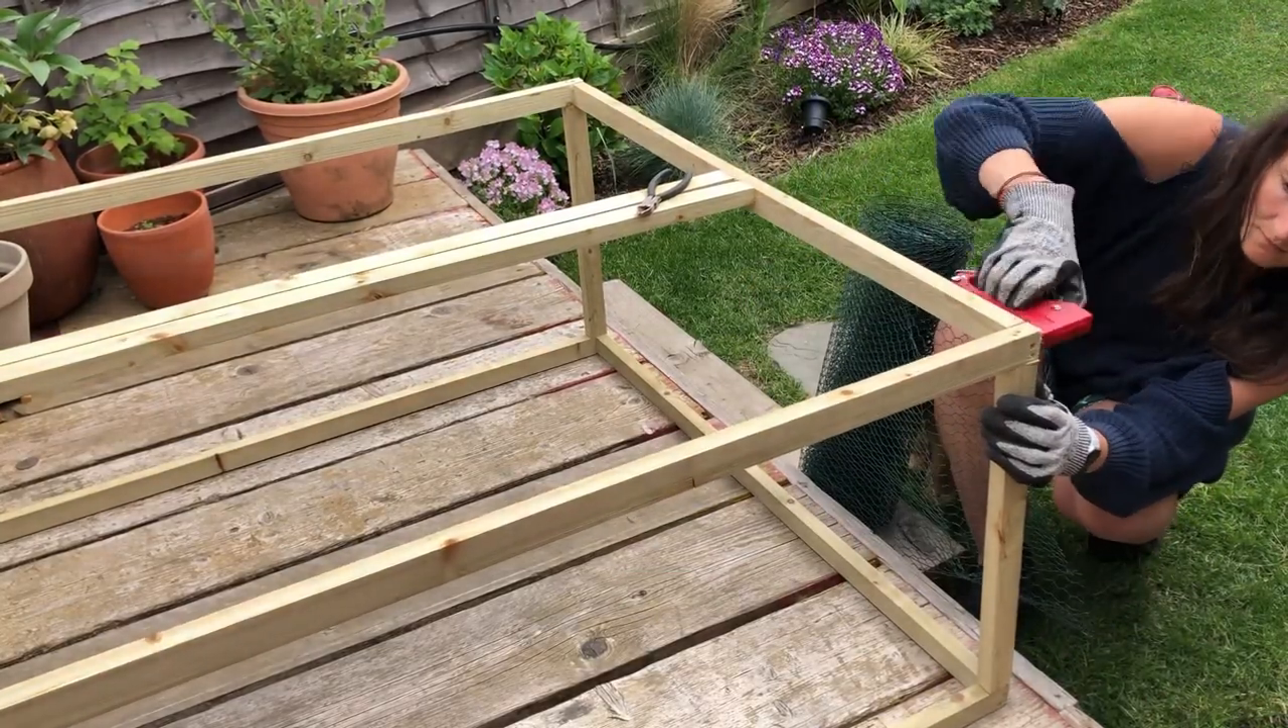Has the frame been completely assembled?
Yes.